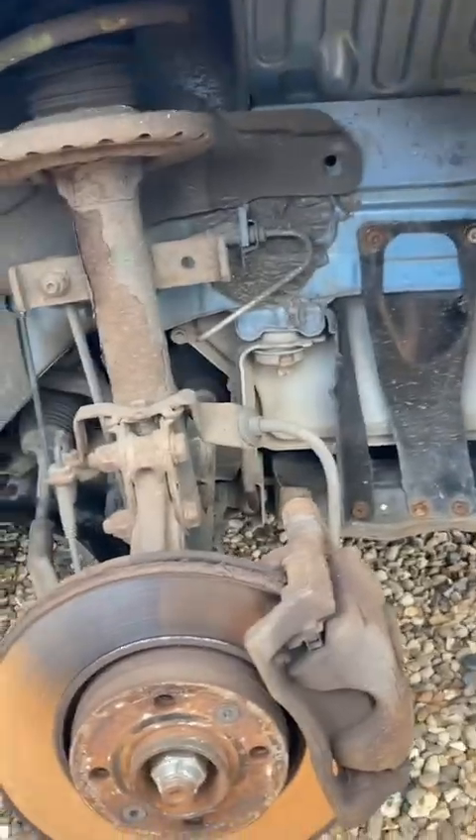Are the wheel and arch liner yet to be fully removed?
No.